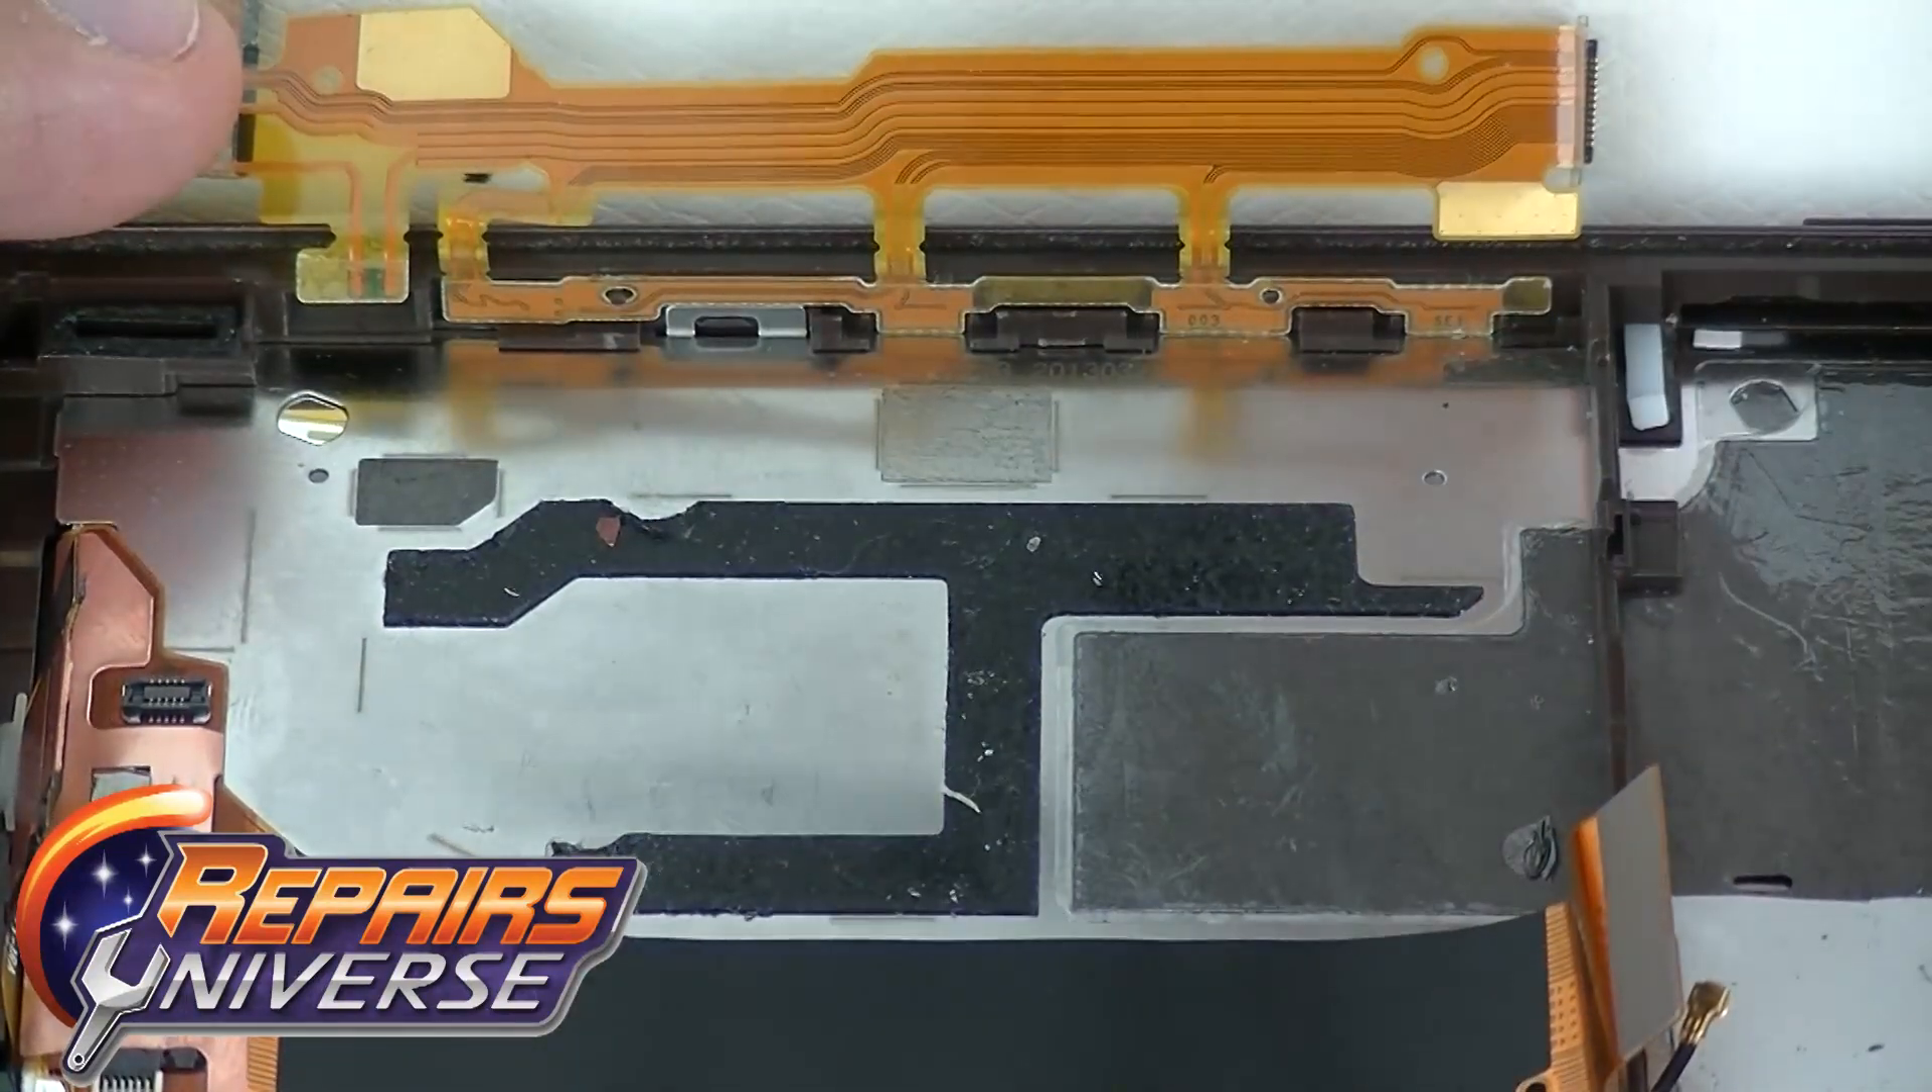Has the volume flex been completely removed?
No.